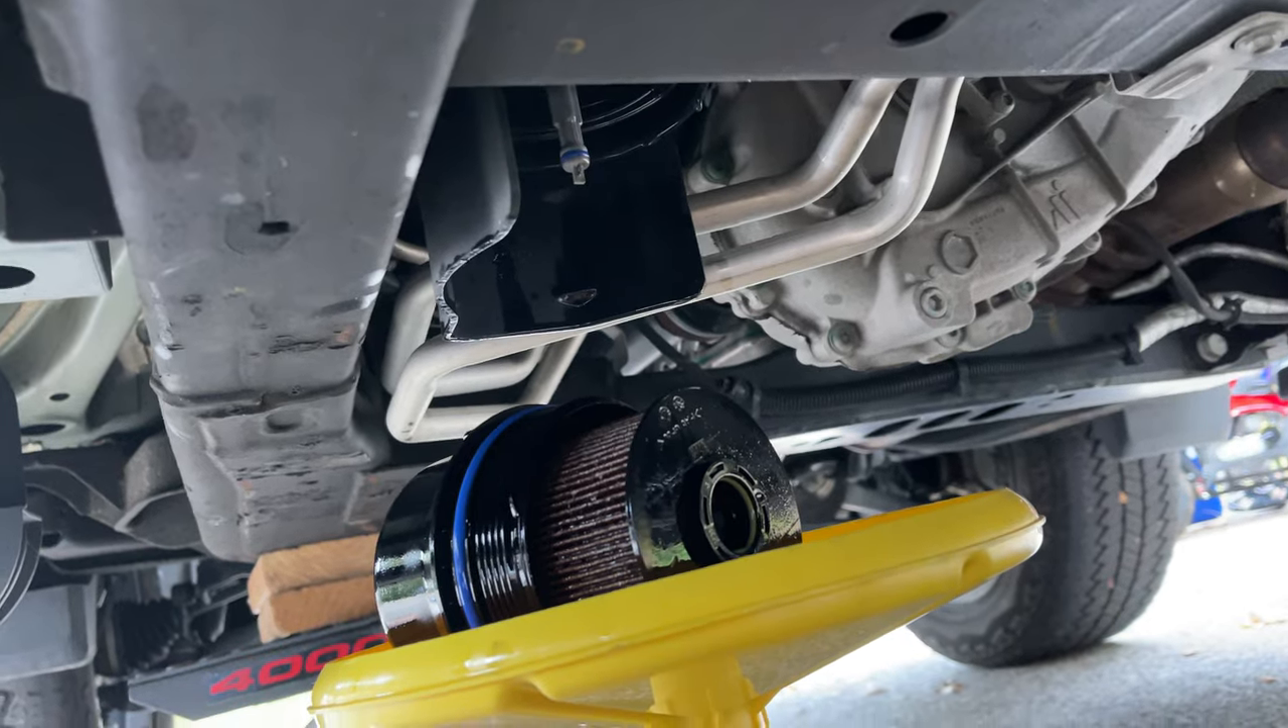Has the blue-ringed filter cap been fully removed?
Yes.